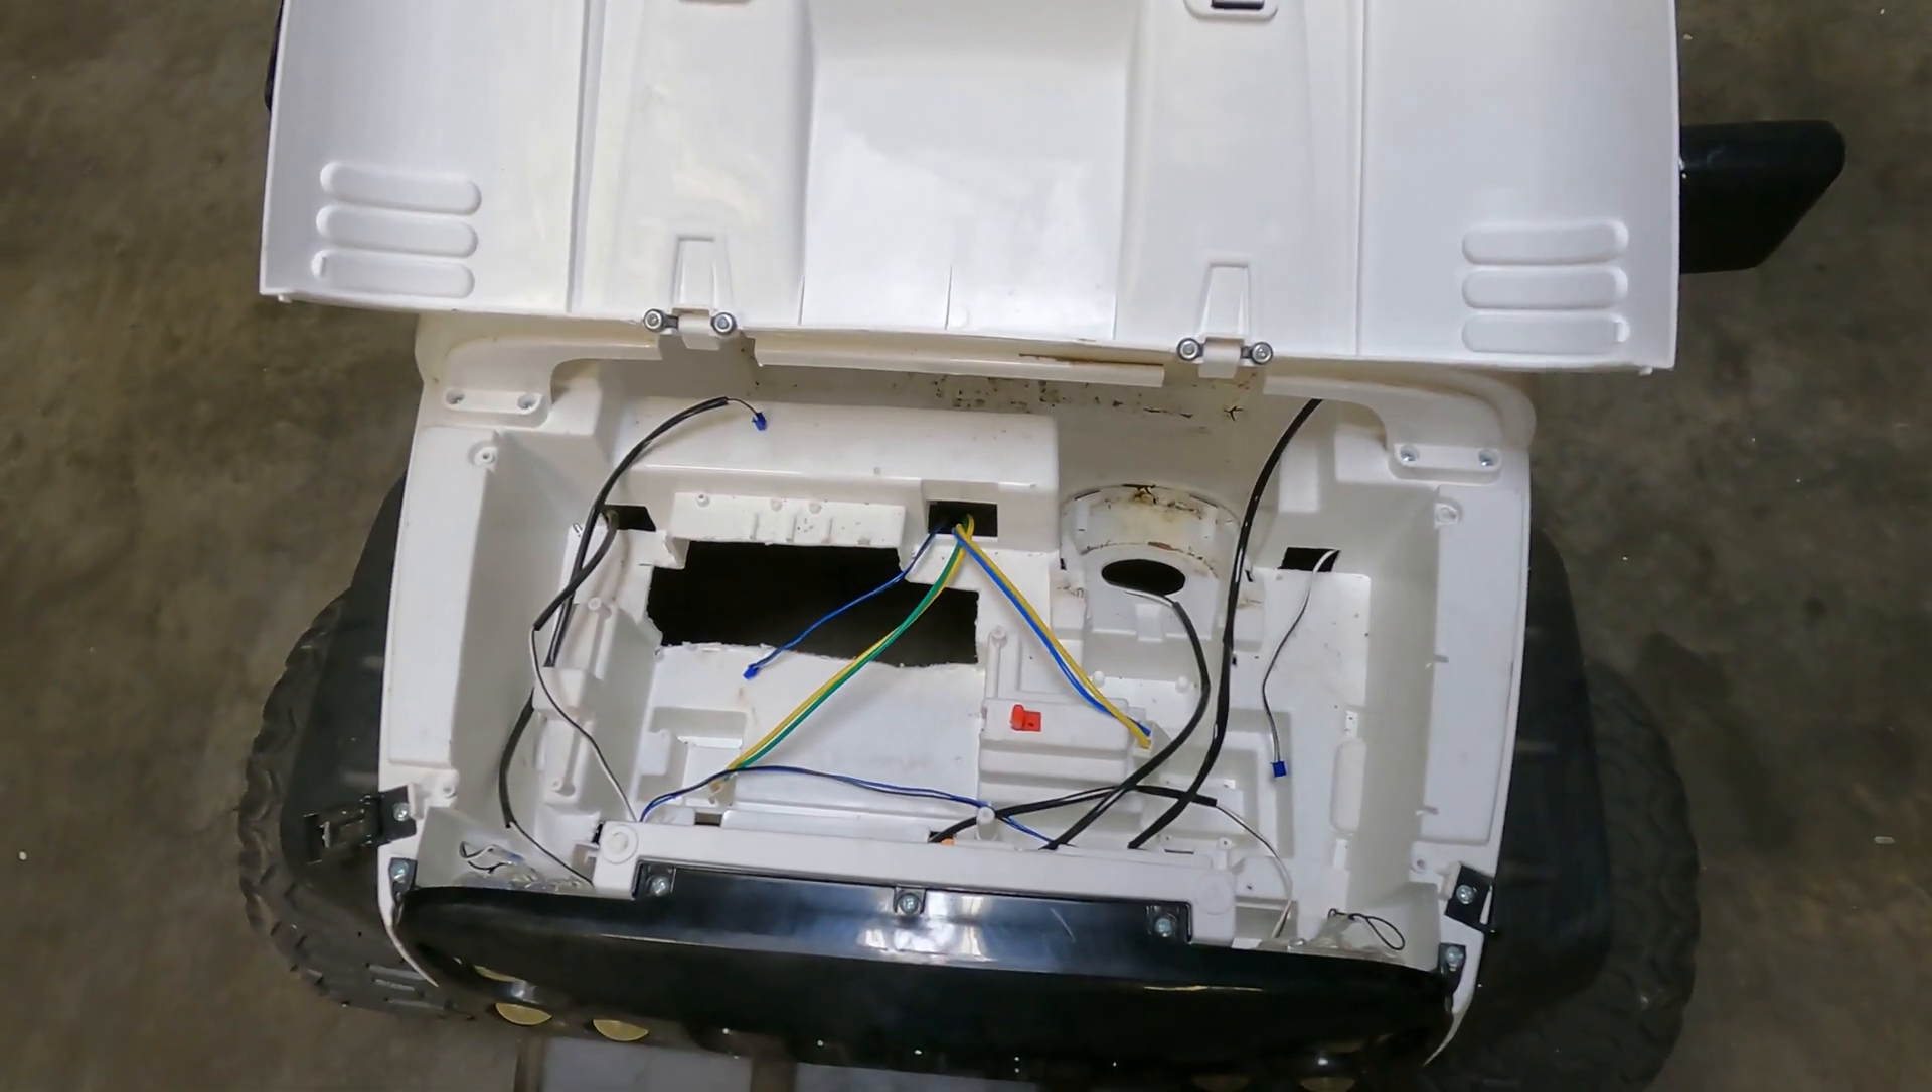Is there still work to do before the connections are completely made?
Yes.